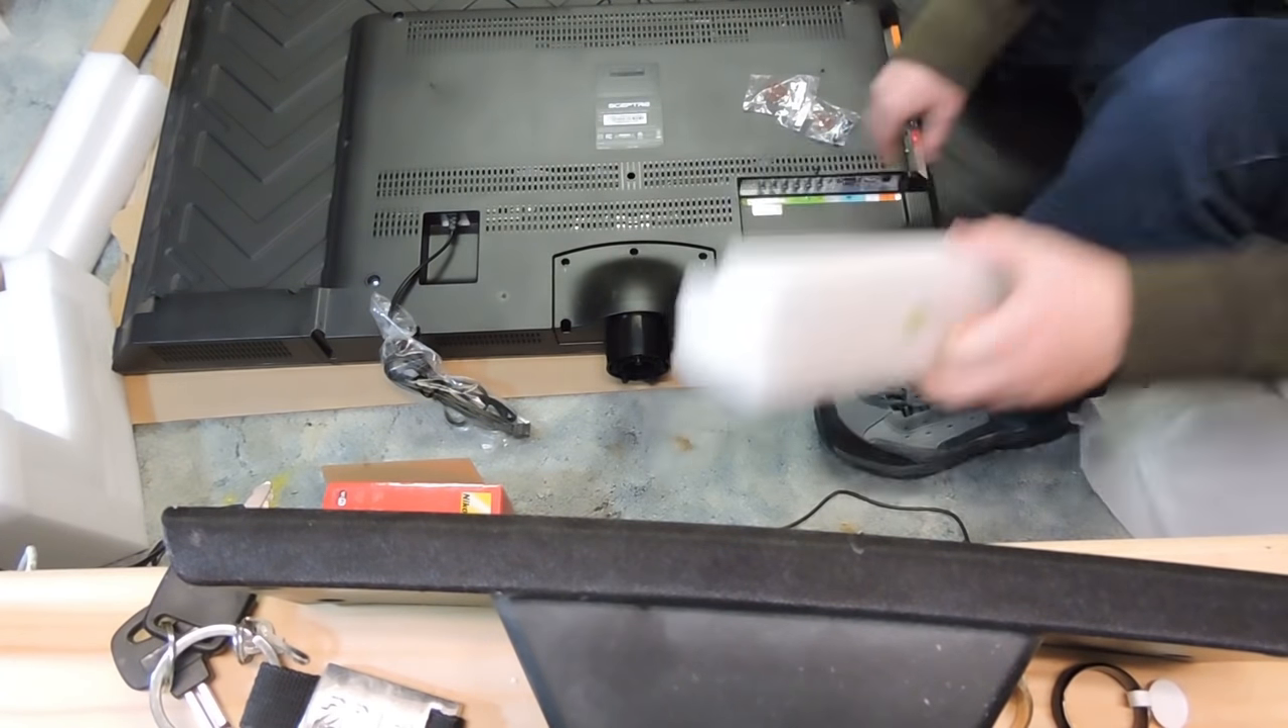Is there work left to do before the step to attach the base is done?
Yes.